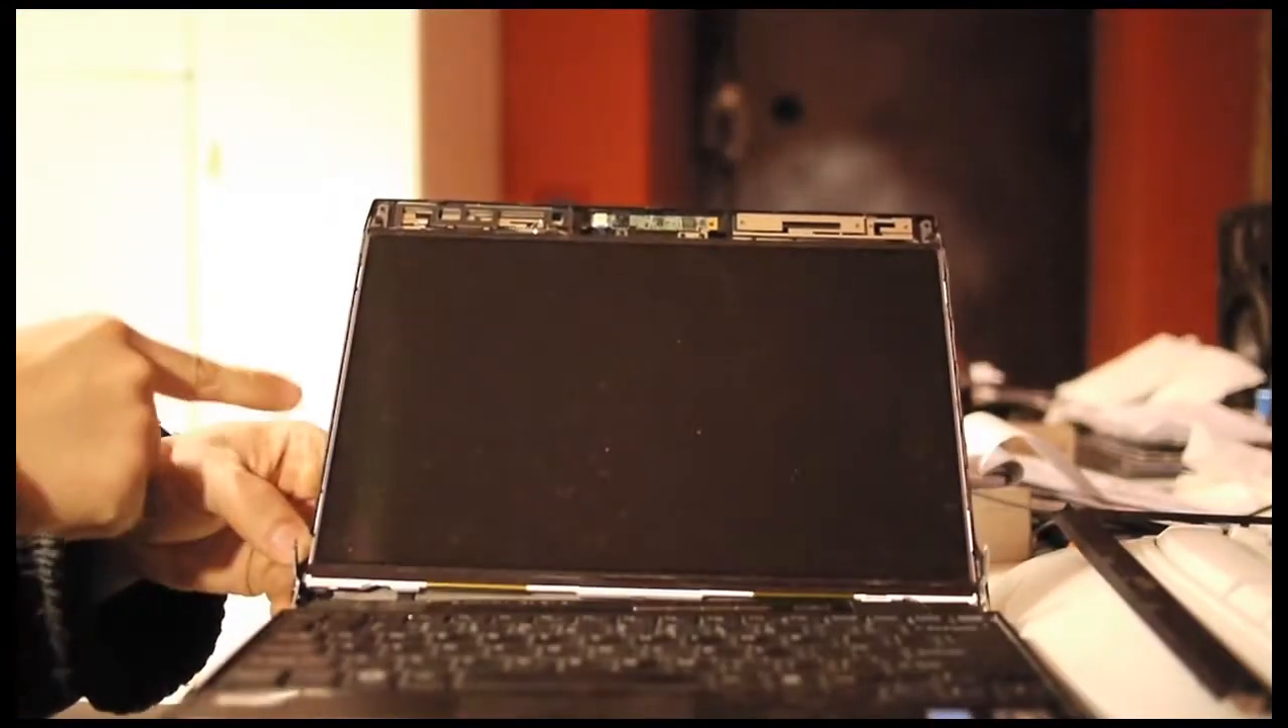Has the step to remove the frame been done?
Yes.